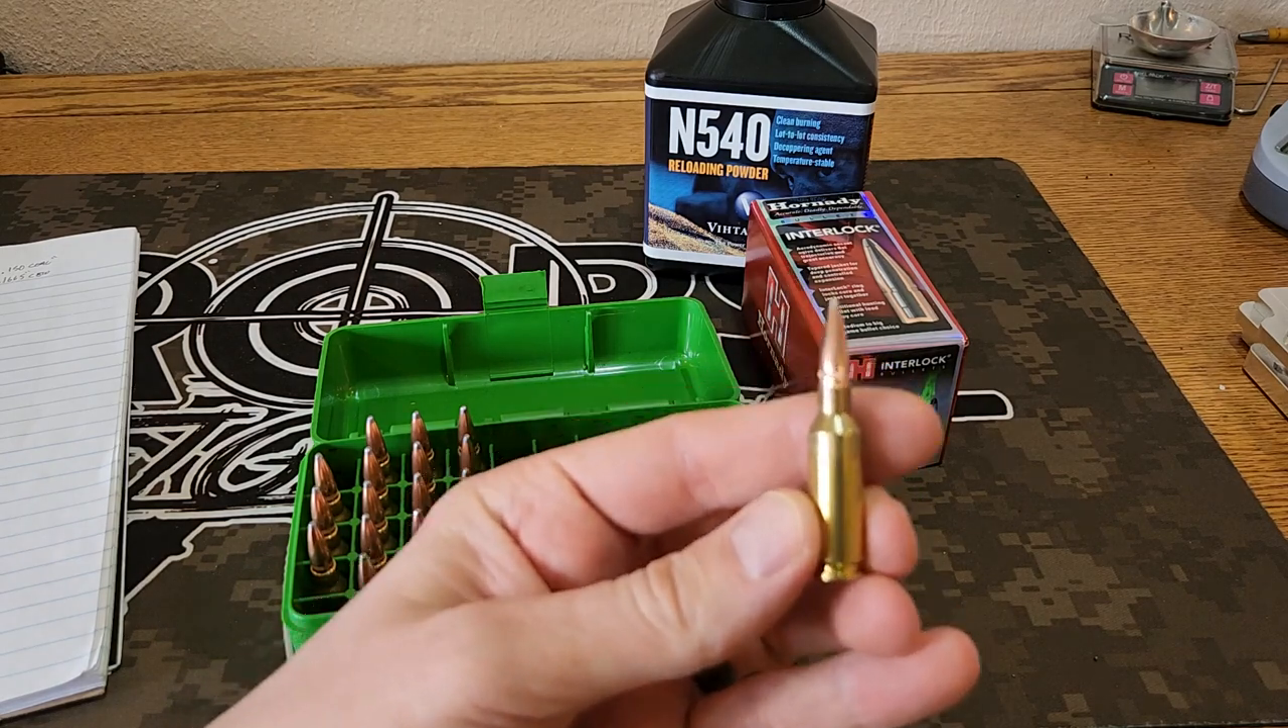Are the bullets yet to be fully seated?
No.